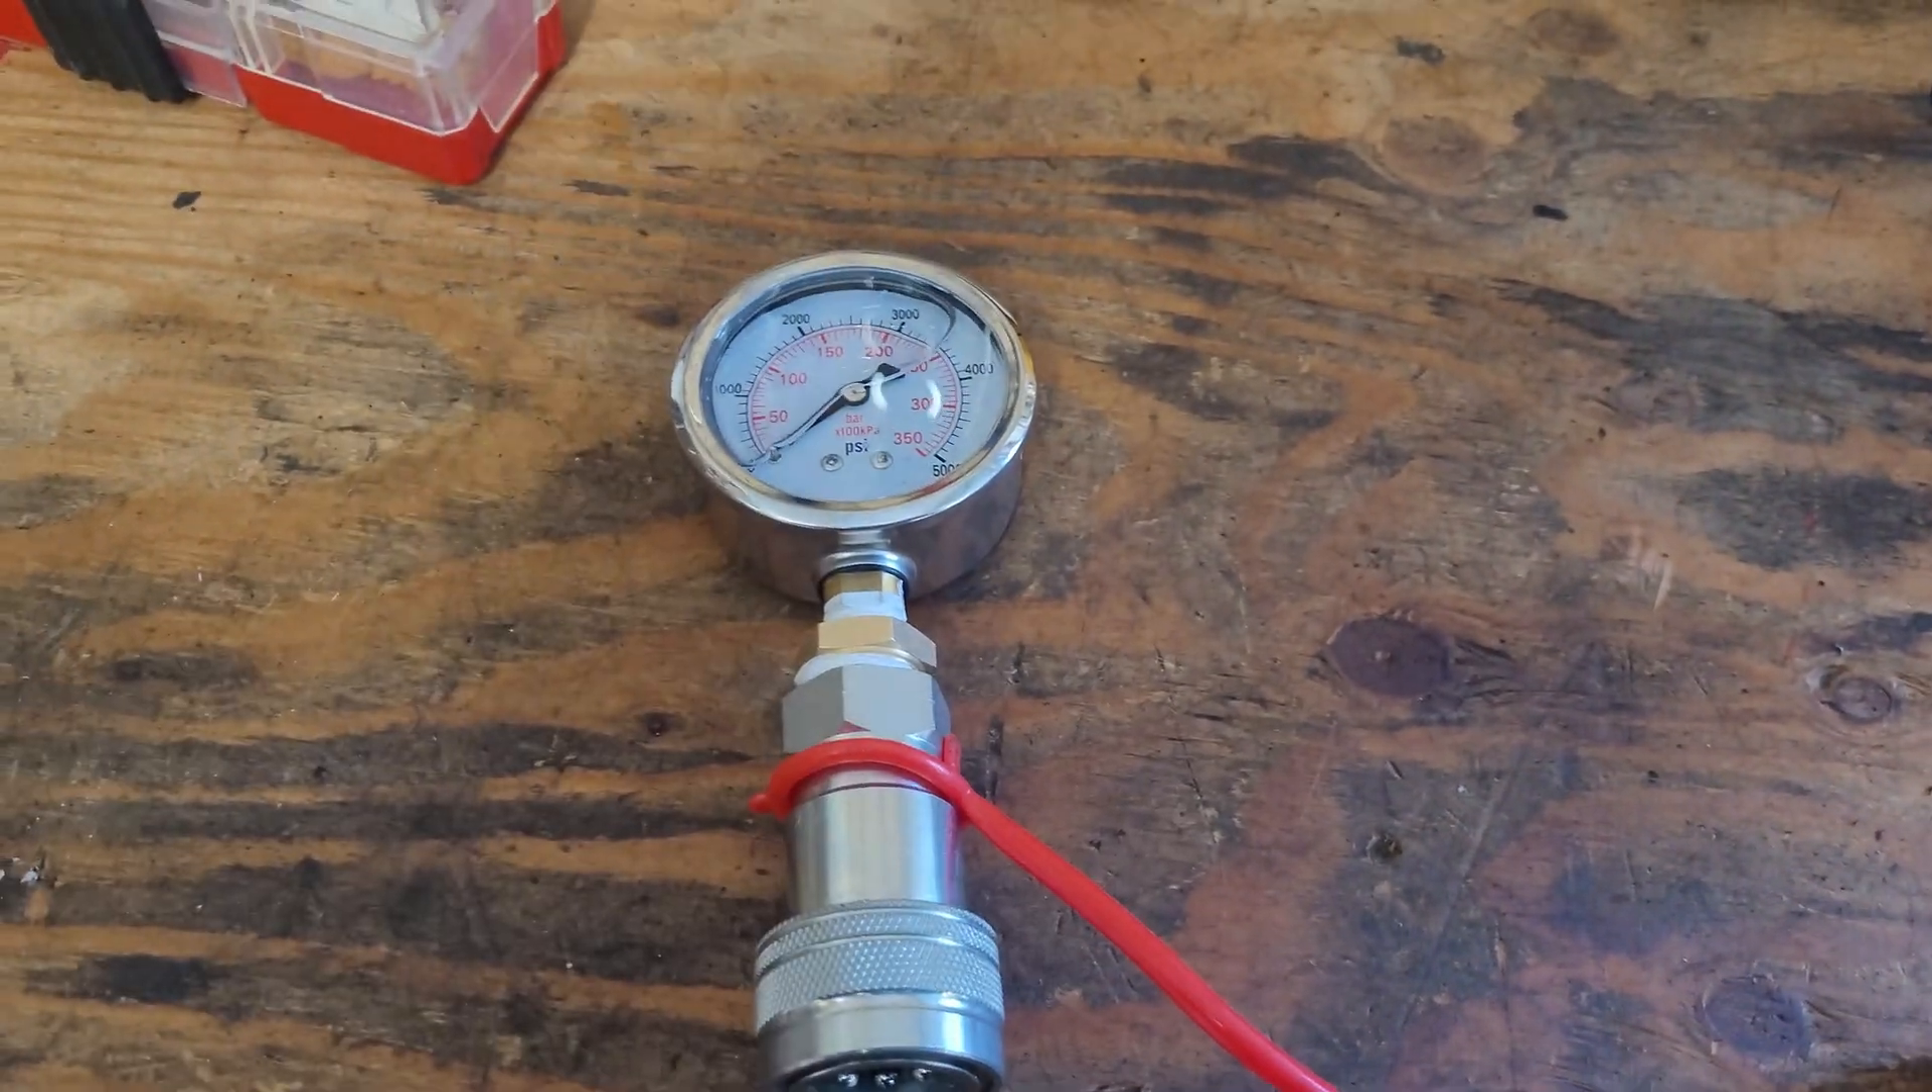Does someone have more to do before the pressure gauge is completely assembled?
No.